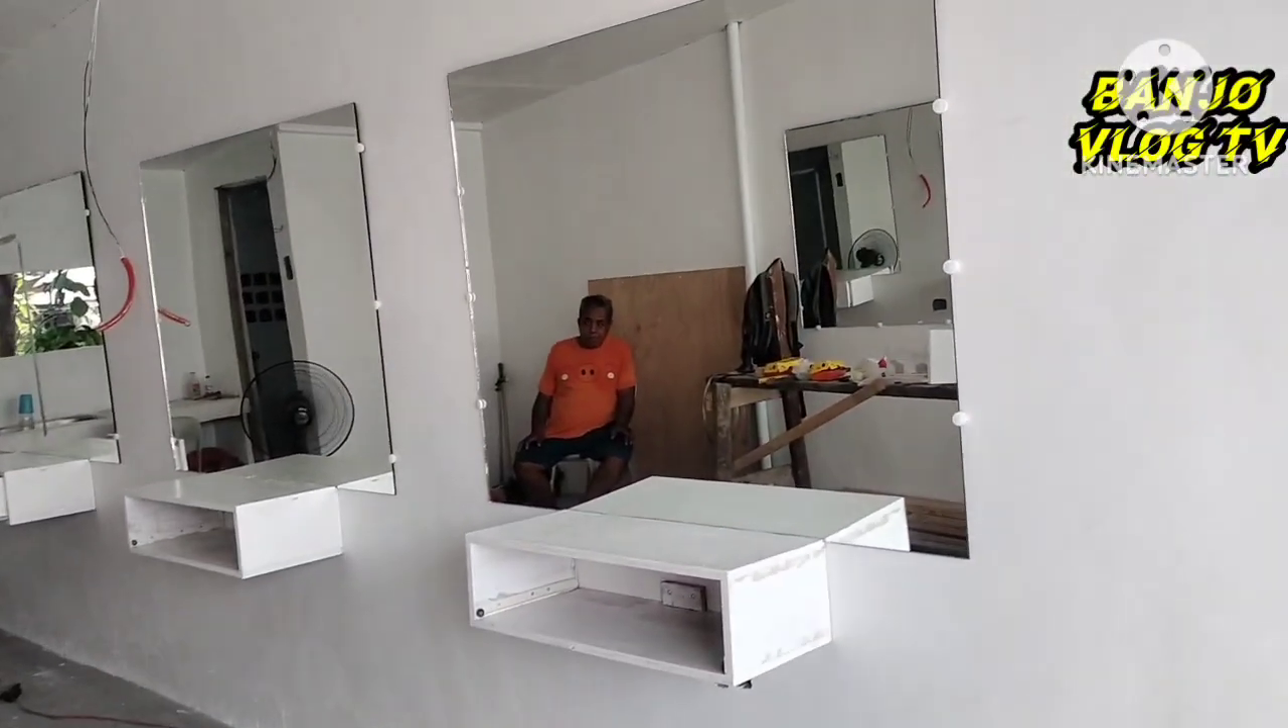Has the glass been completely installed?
Yes.